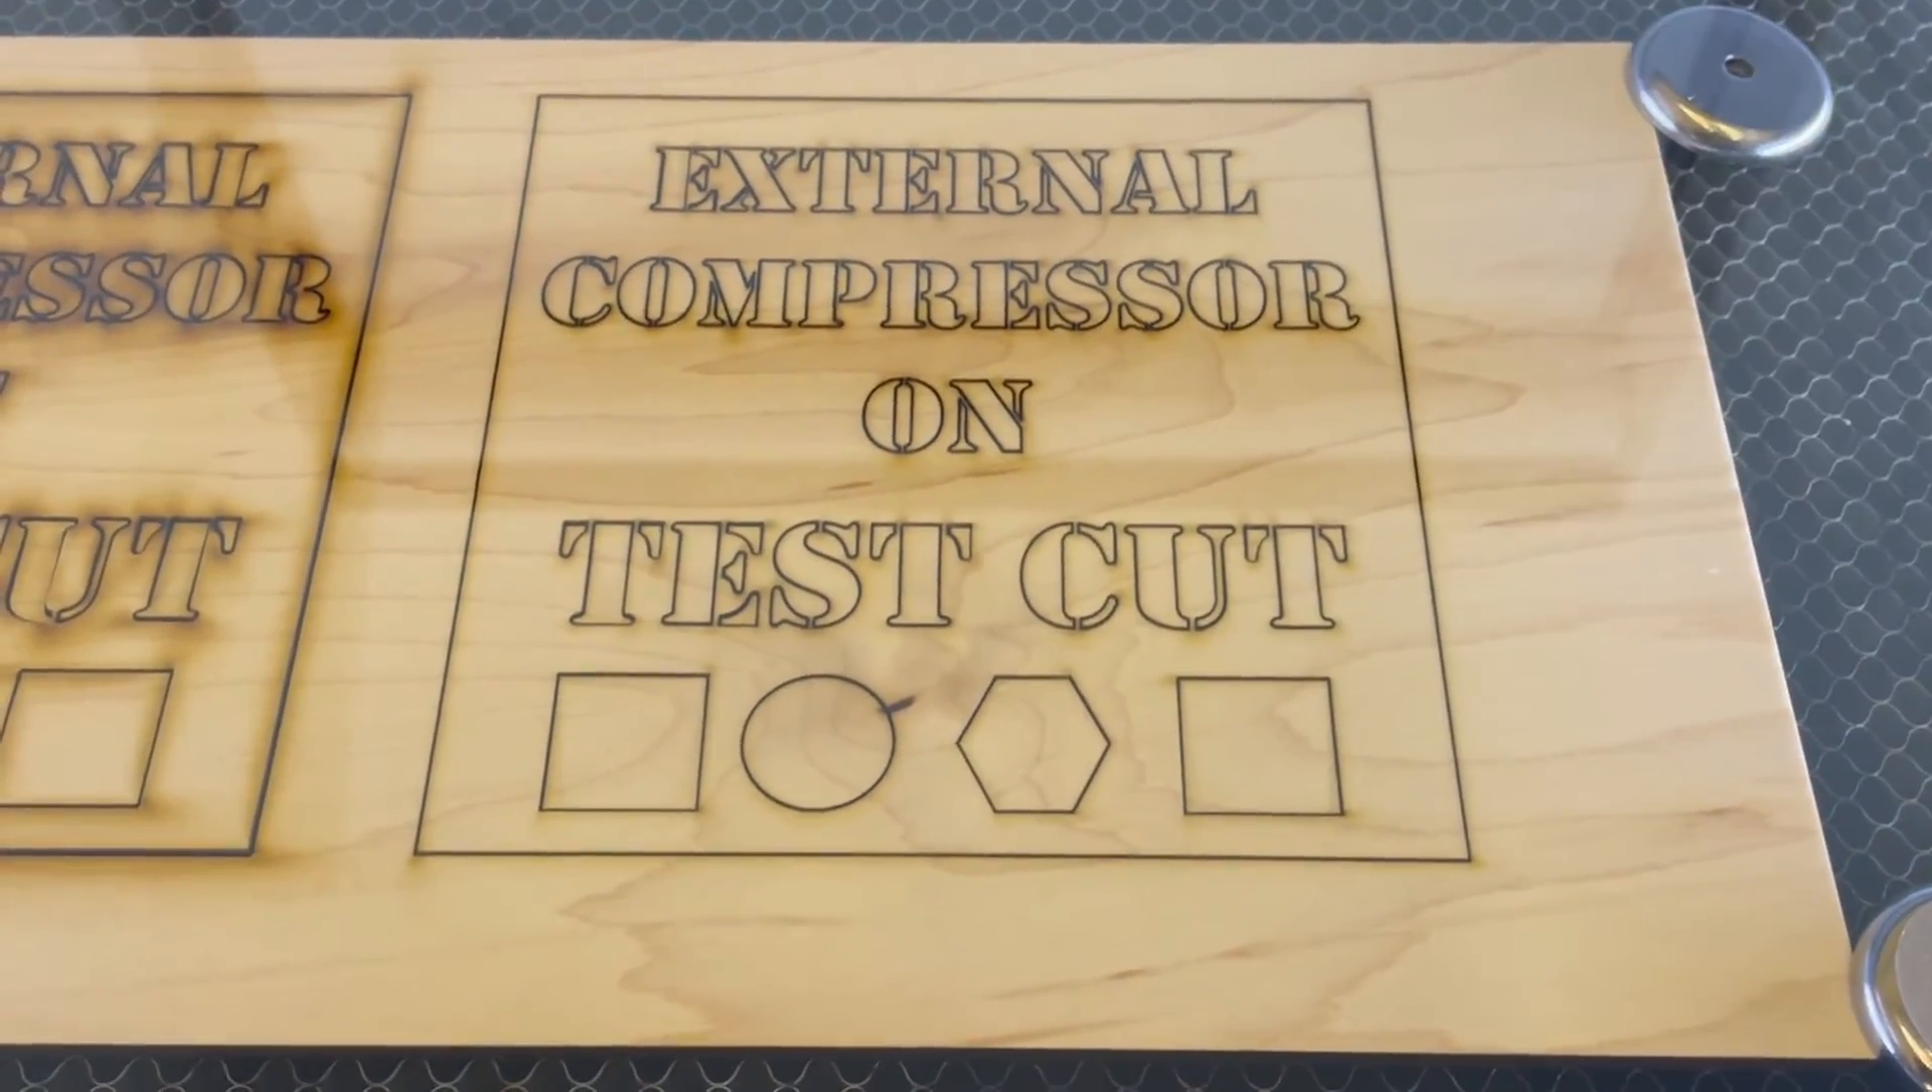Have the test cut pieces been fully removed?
No.